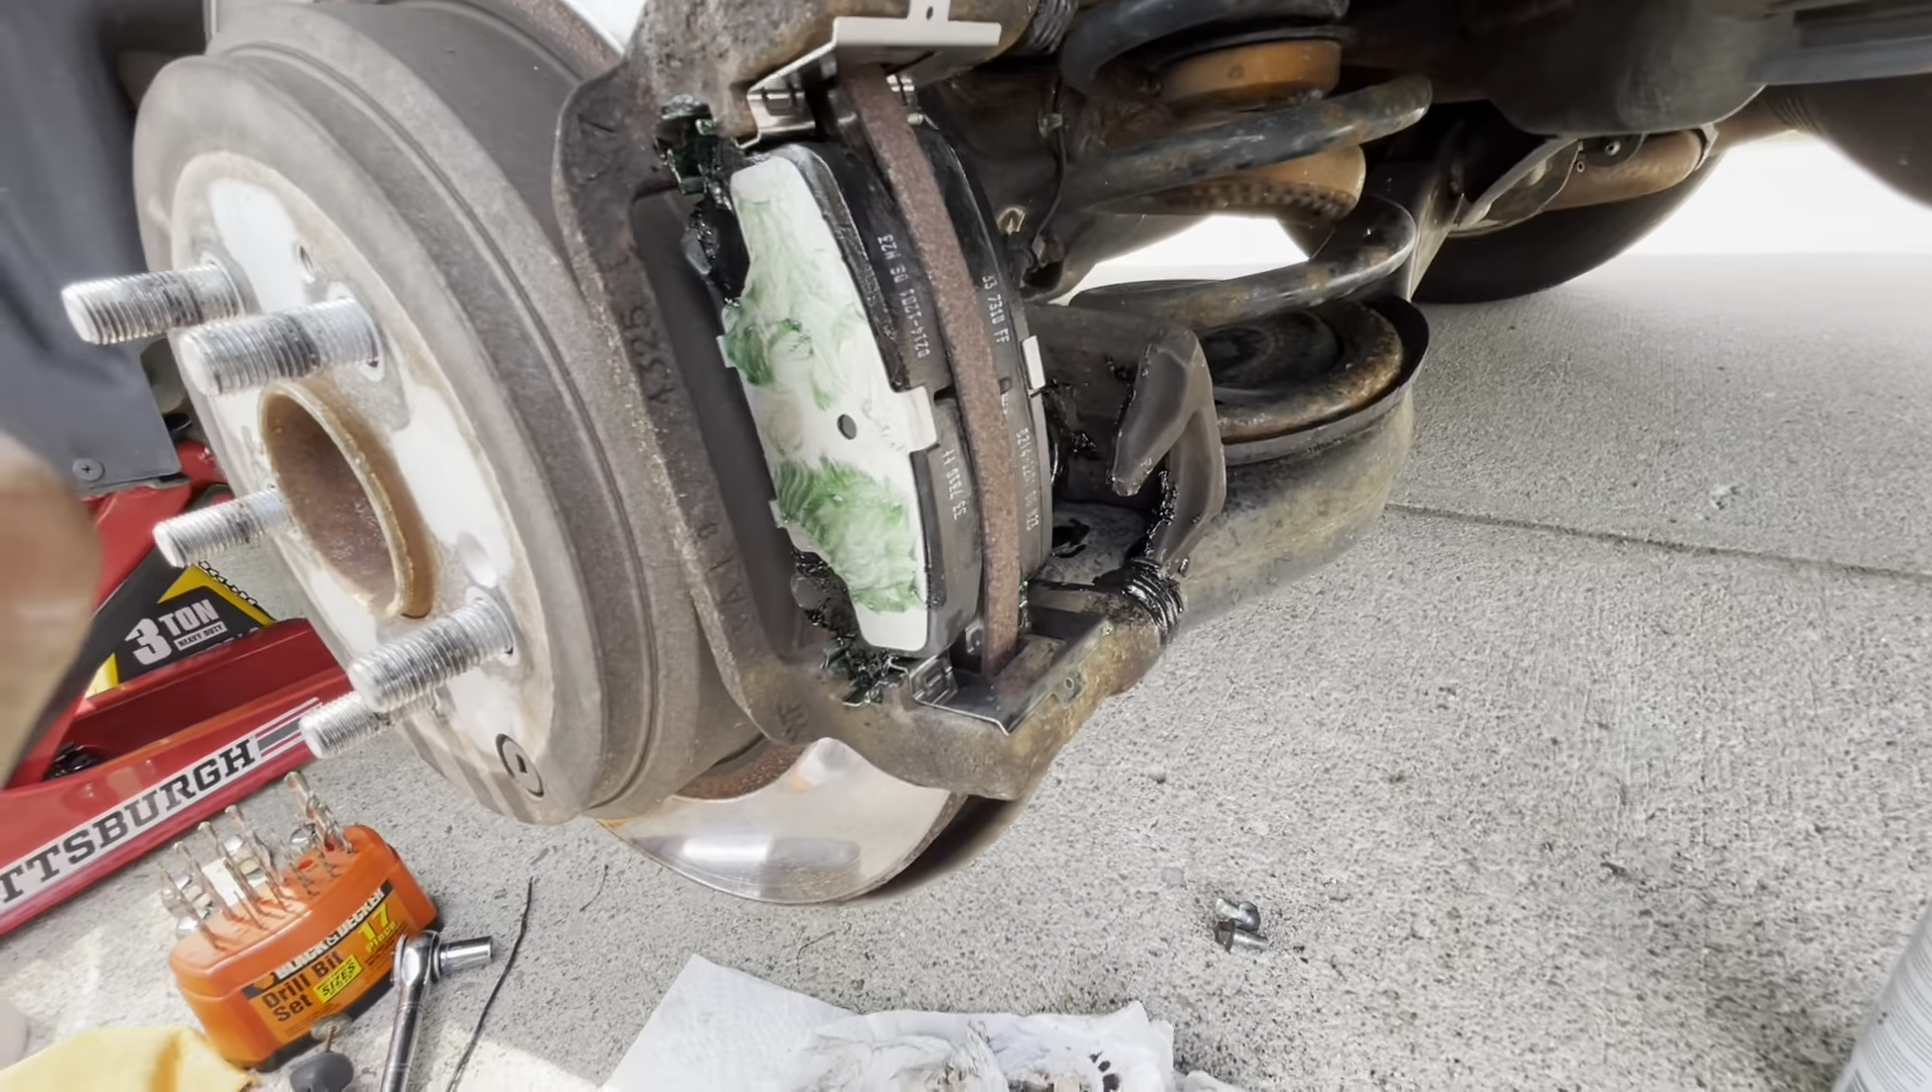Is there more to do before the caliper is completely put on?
Yes.